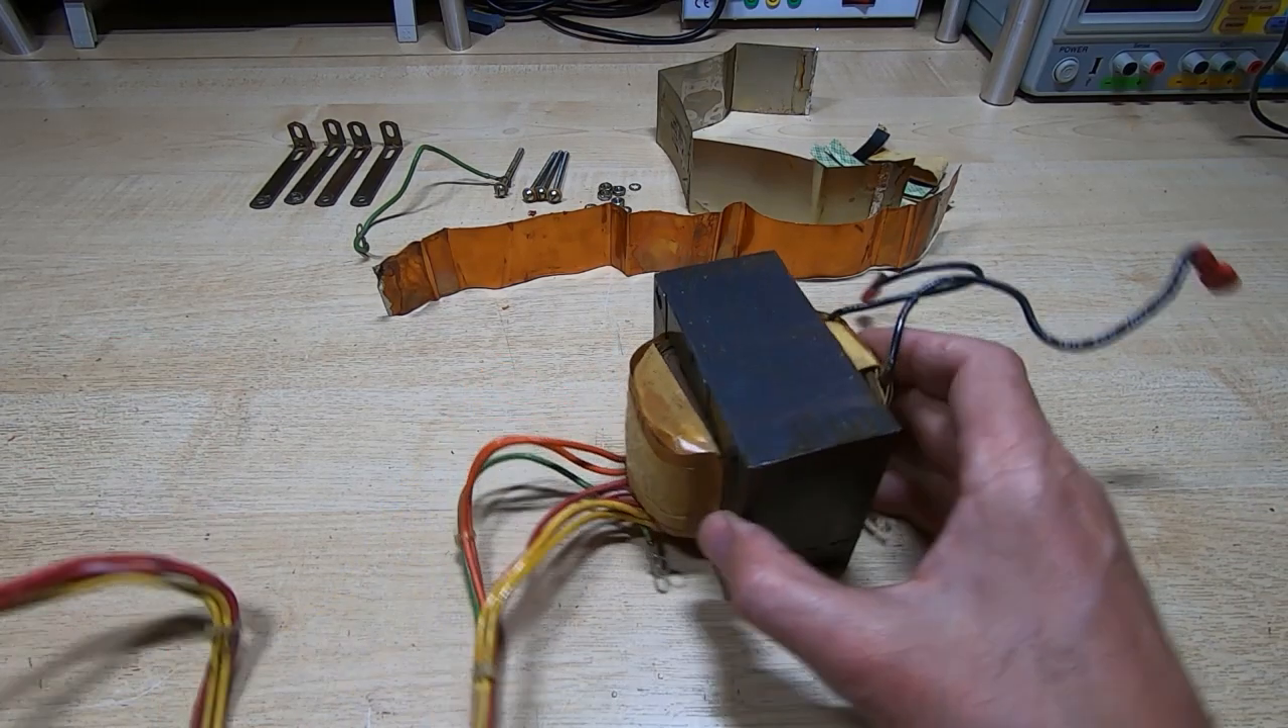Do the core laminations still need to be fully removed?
Yes.